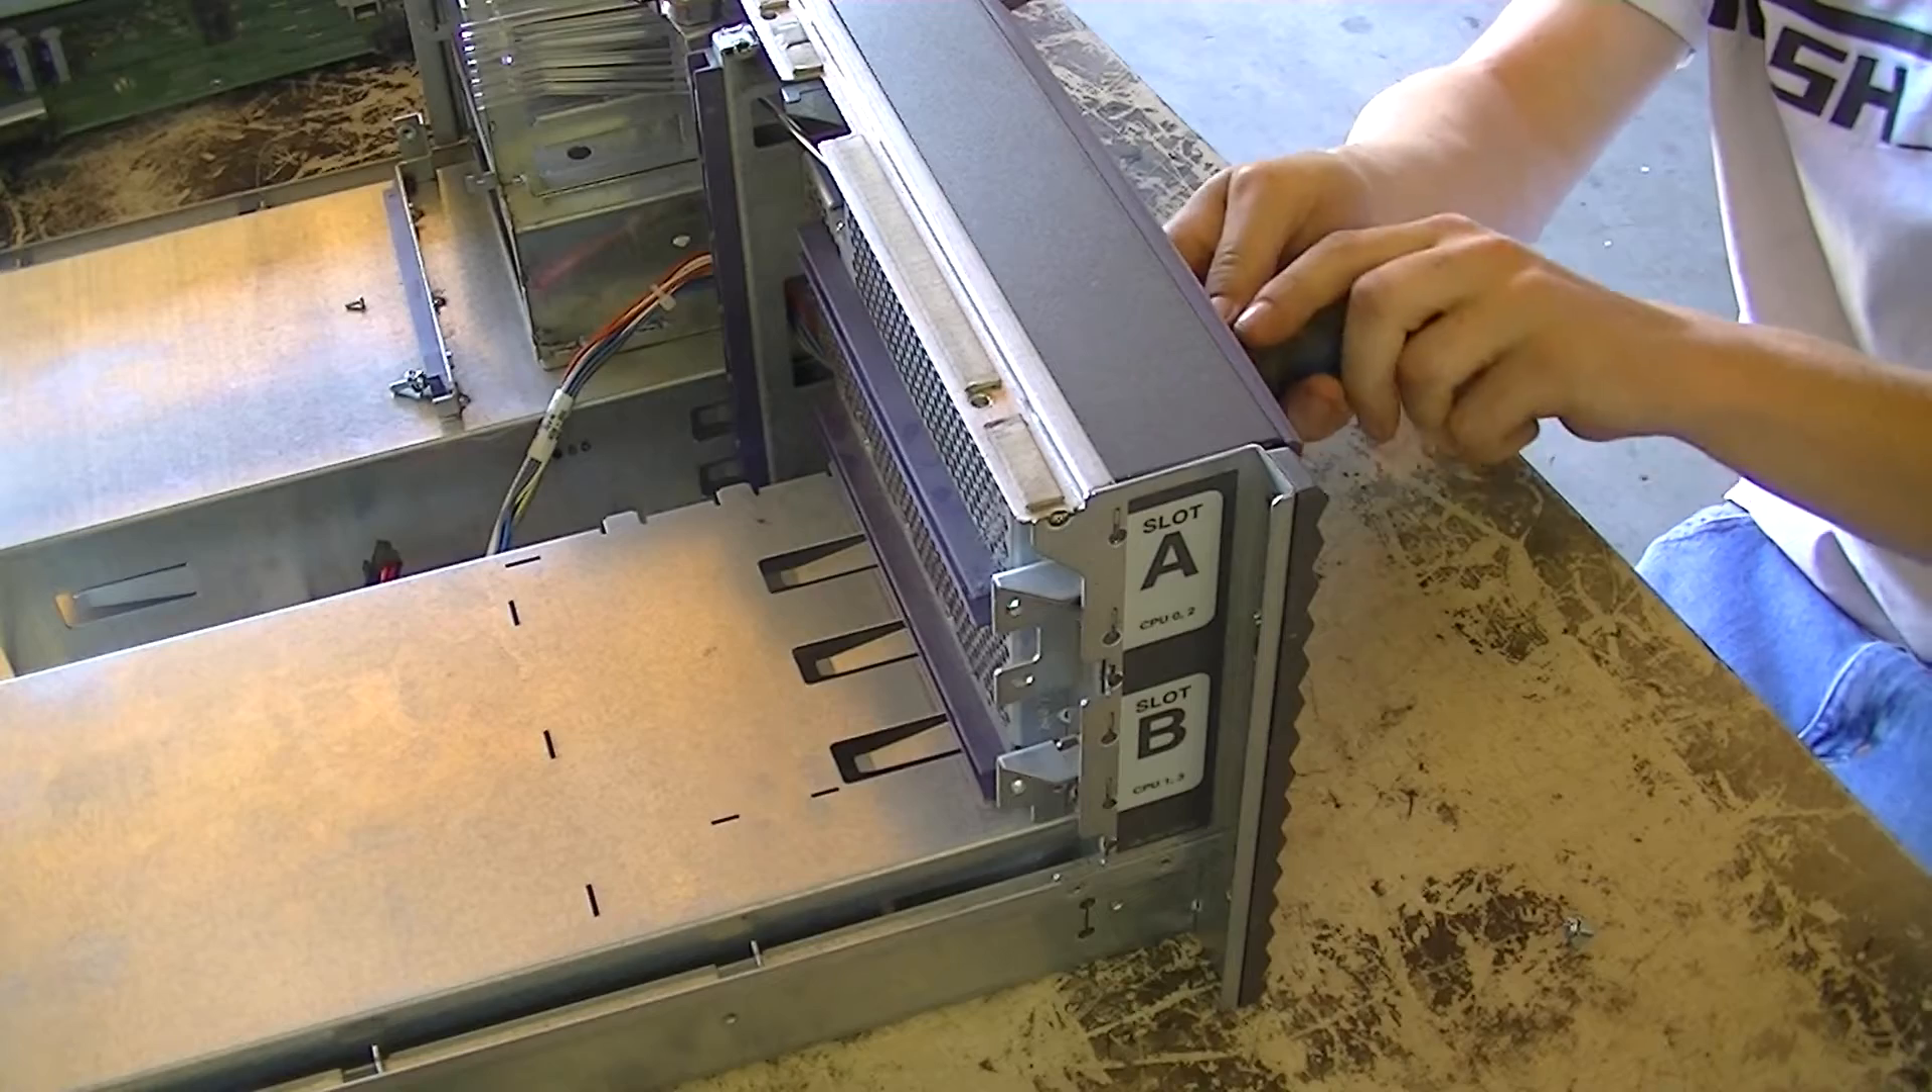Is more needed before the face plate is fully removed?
Yes.